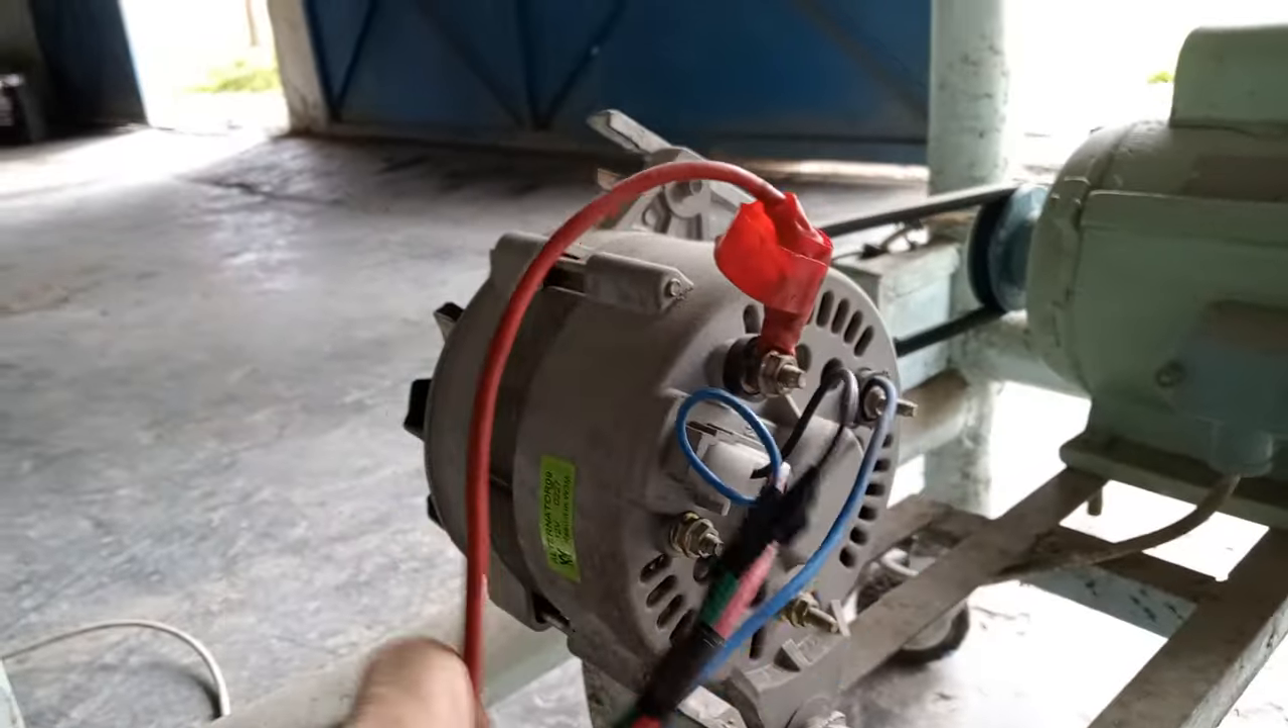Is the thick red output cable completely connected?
Yes.